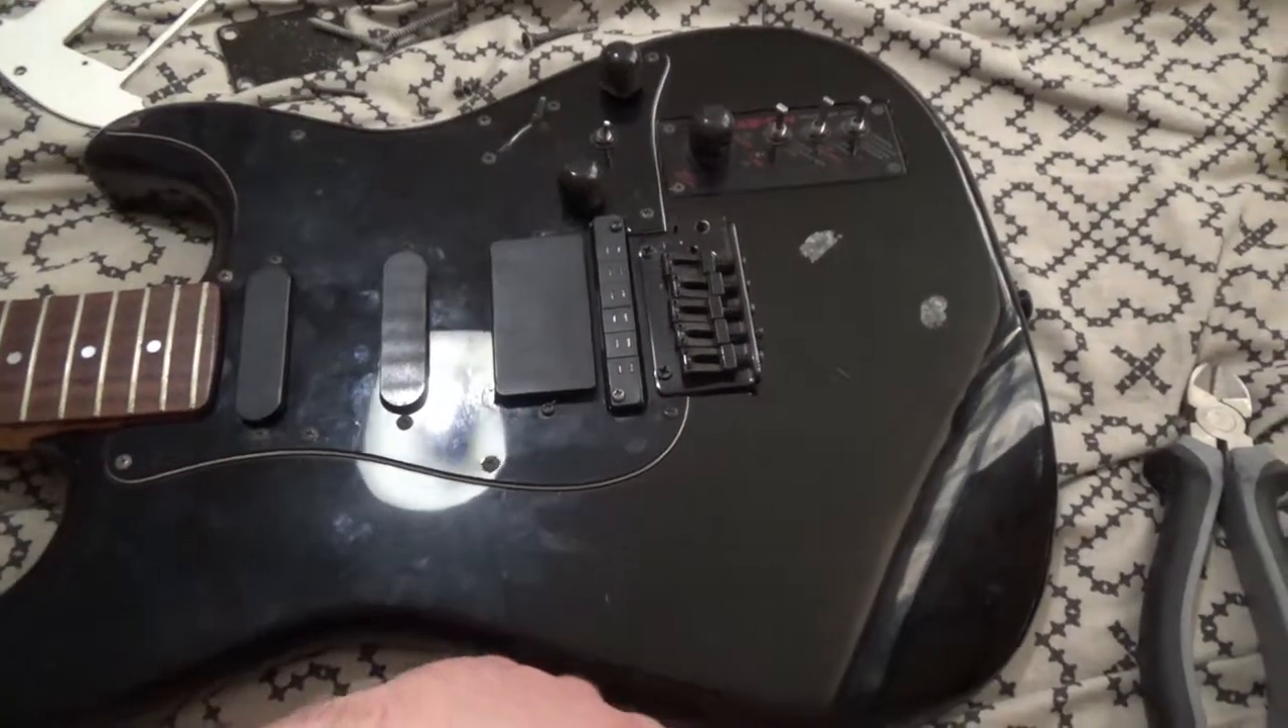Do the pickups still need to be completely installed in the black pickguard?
No.